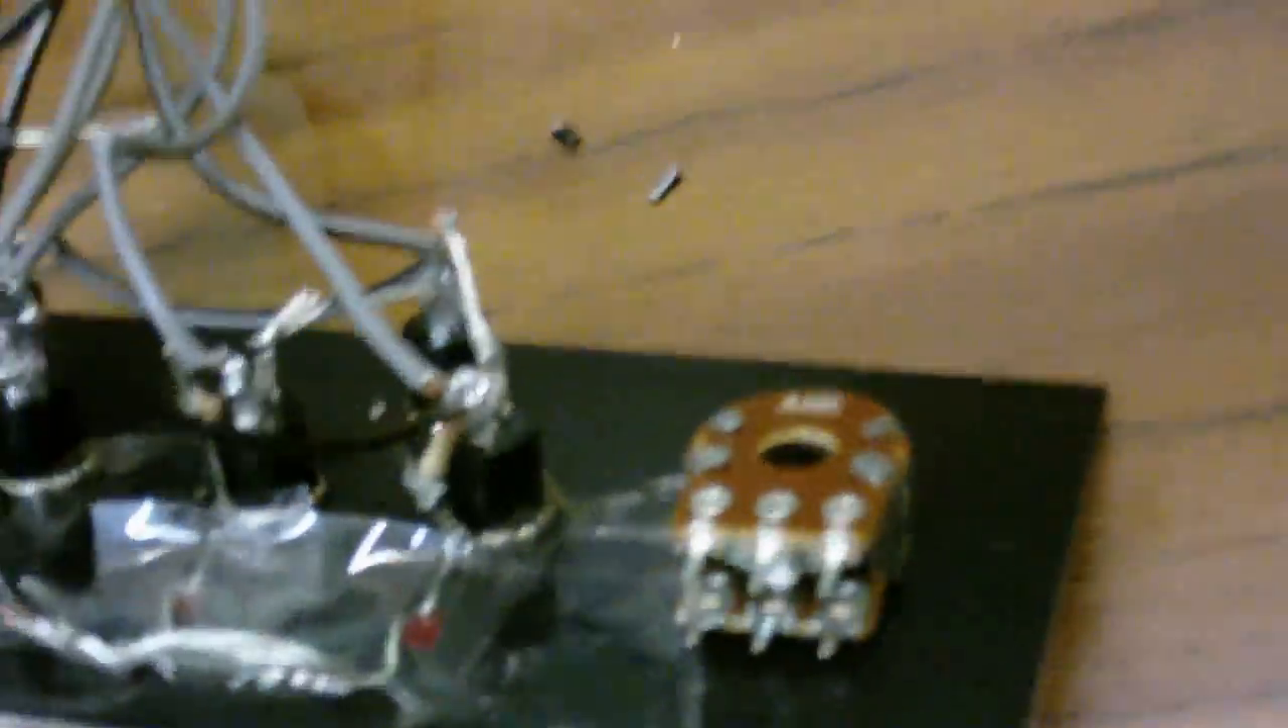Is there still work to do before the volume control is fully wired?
Yes.